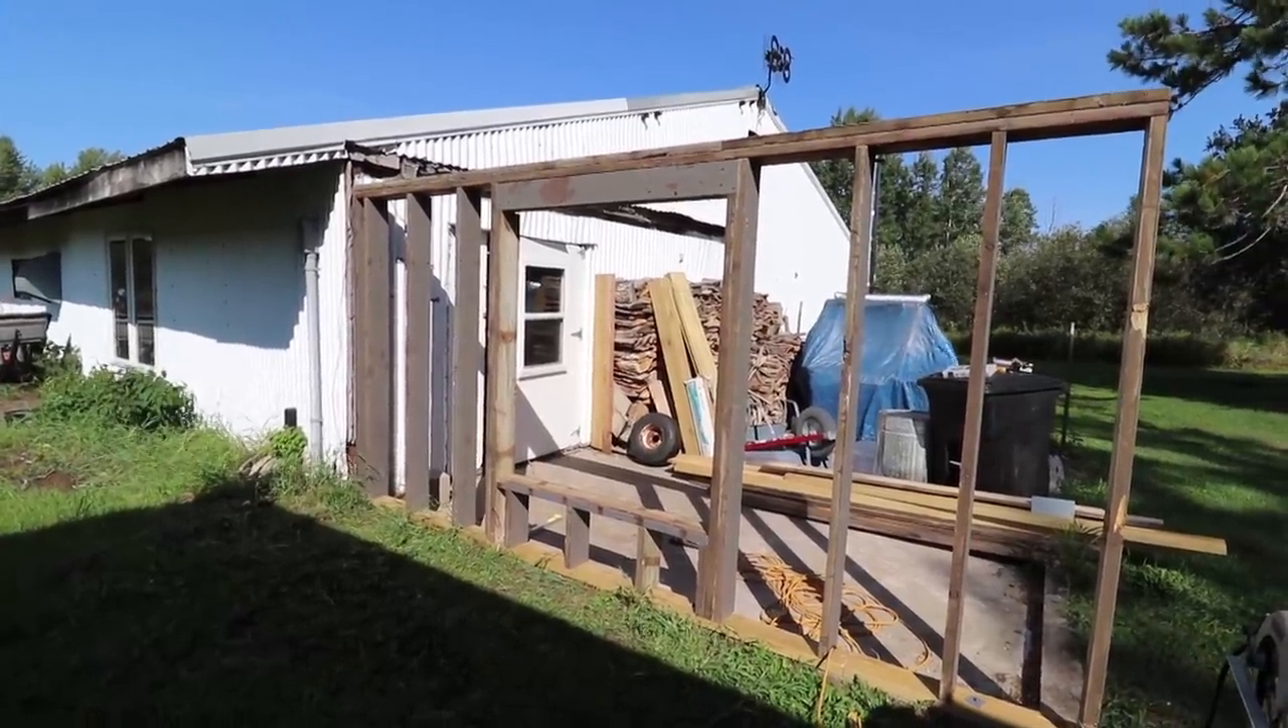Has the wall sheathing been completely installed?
No.